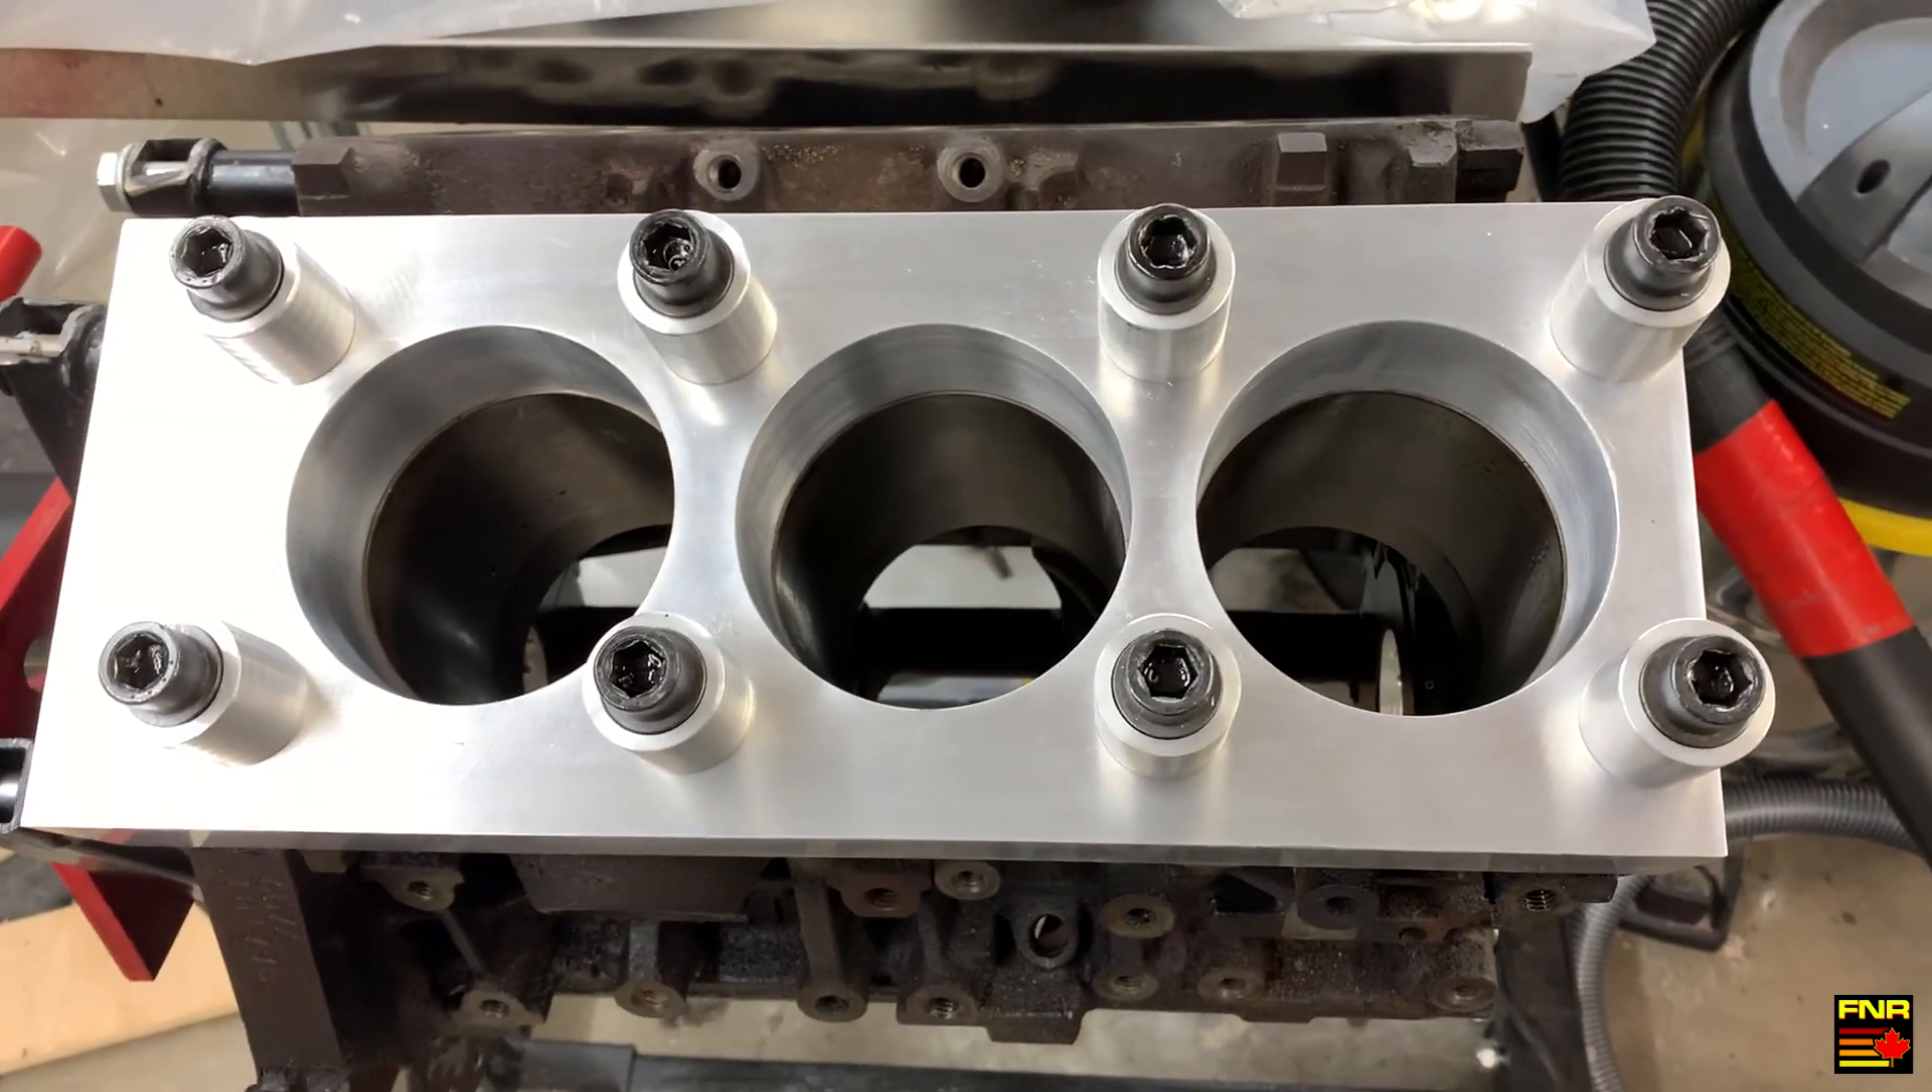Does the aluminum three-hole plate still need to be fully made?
No.